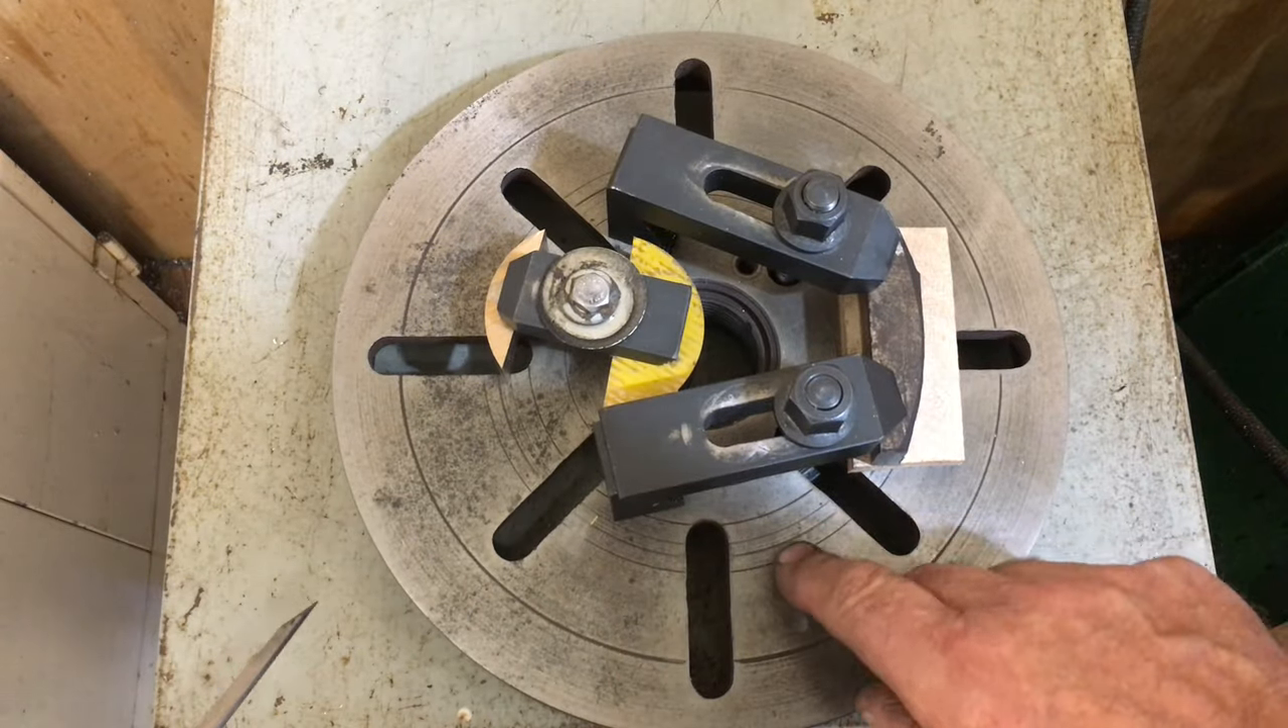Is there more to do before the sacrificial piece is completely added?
No.